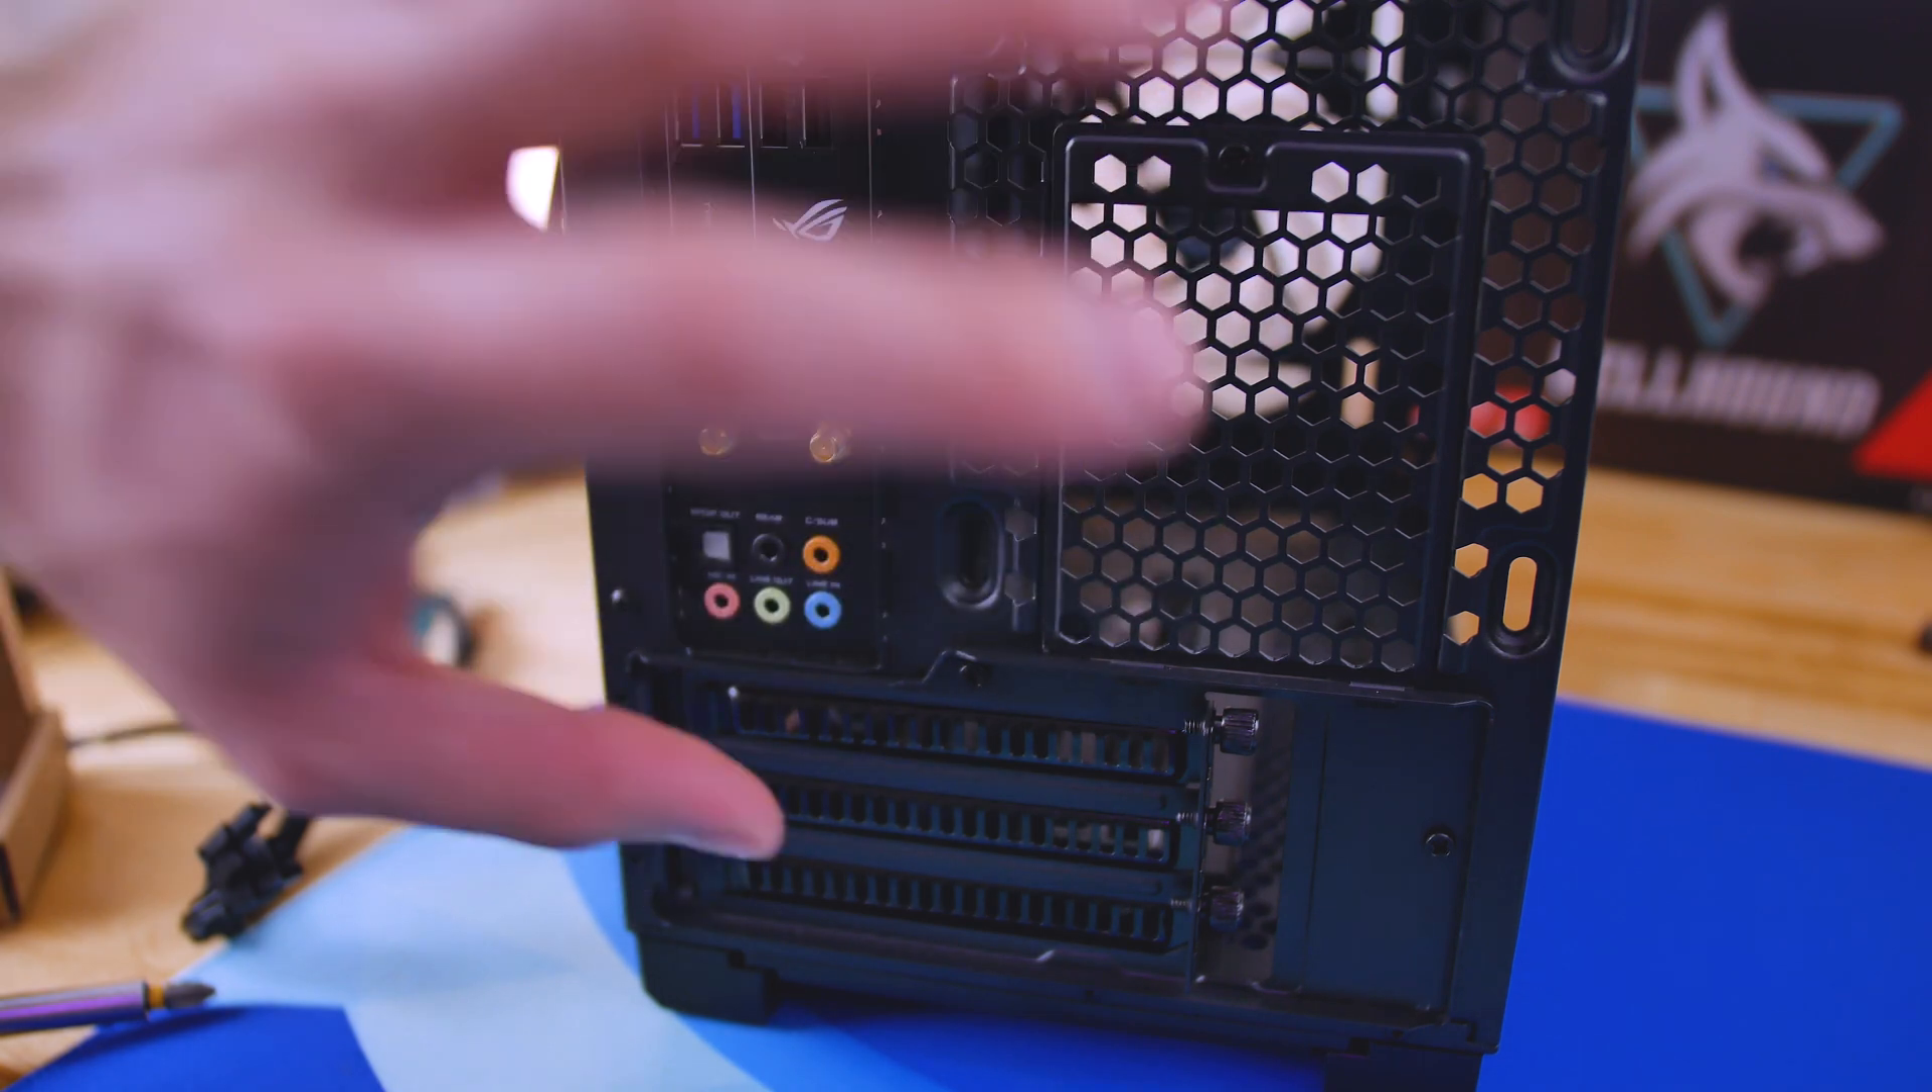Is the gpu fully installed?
No.